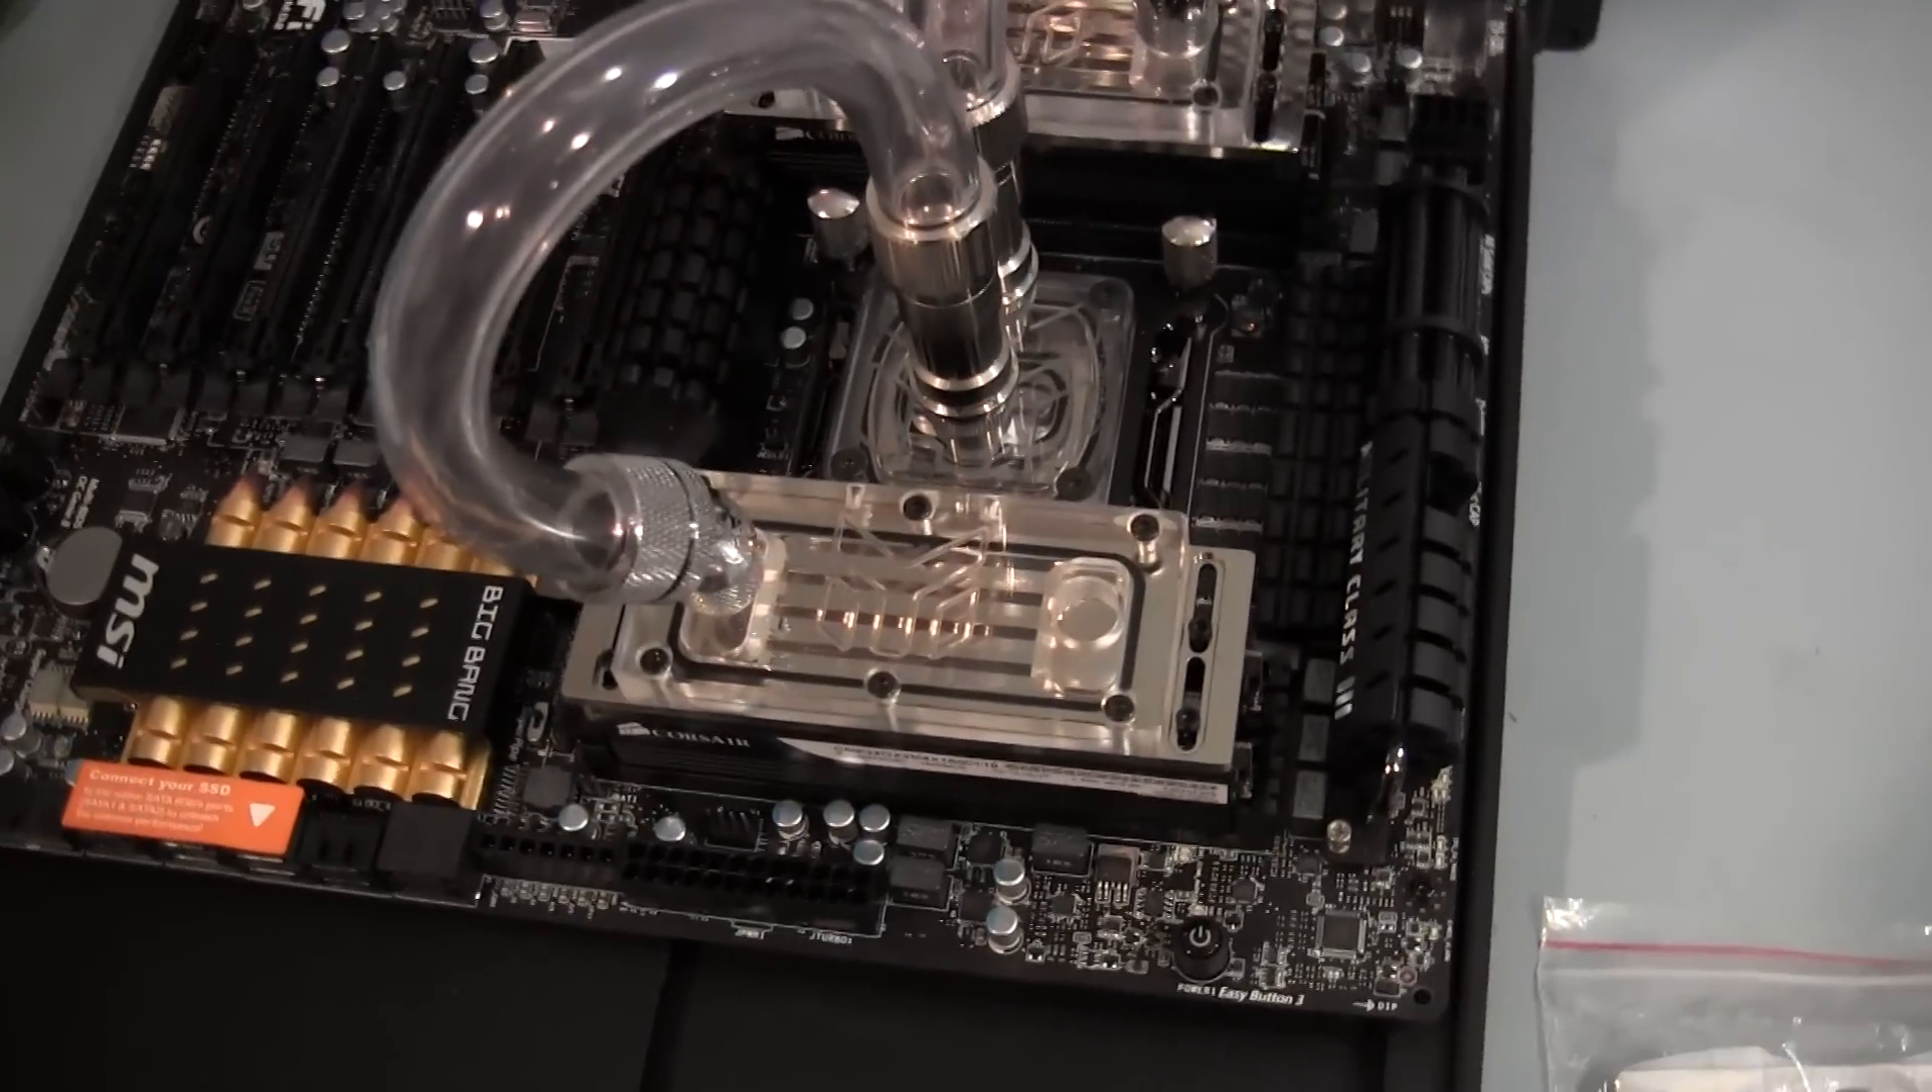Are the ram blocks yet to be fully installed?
No.